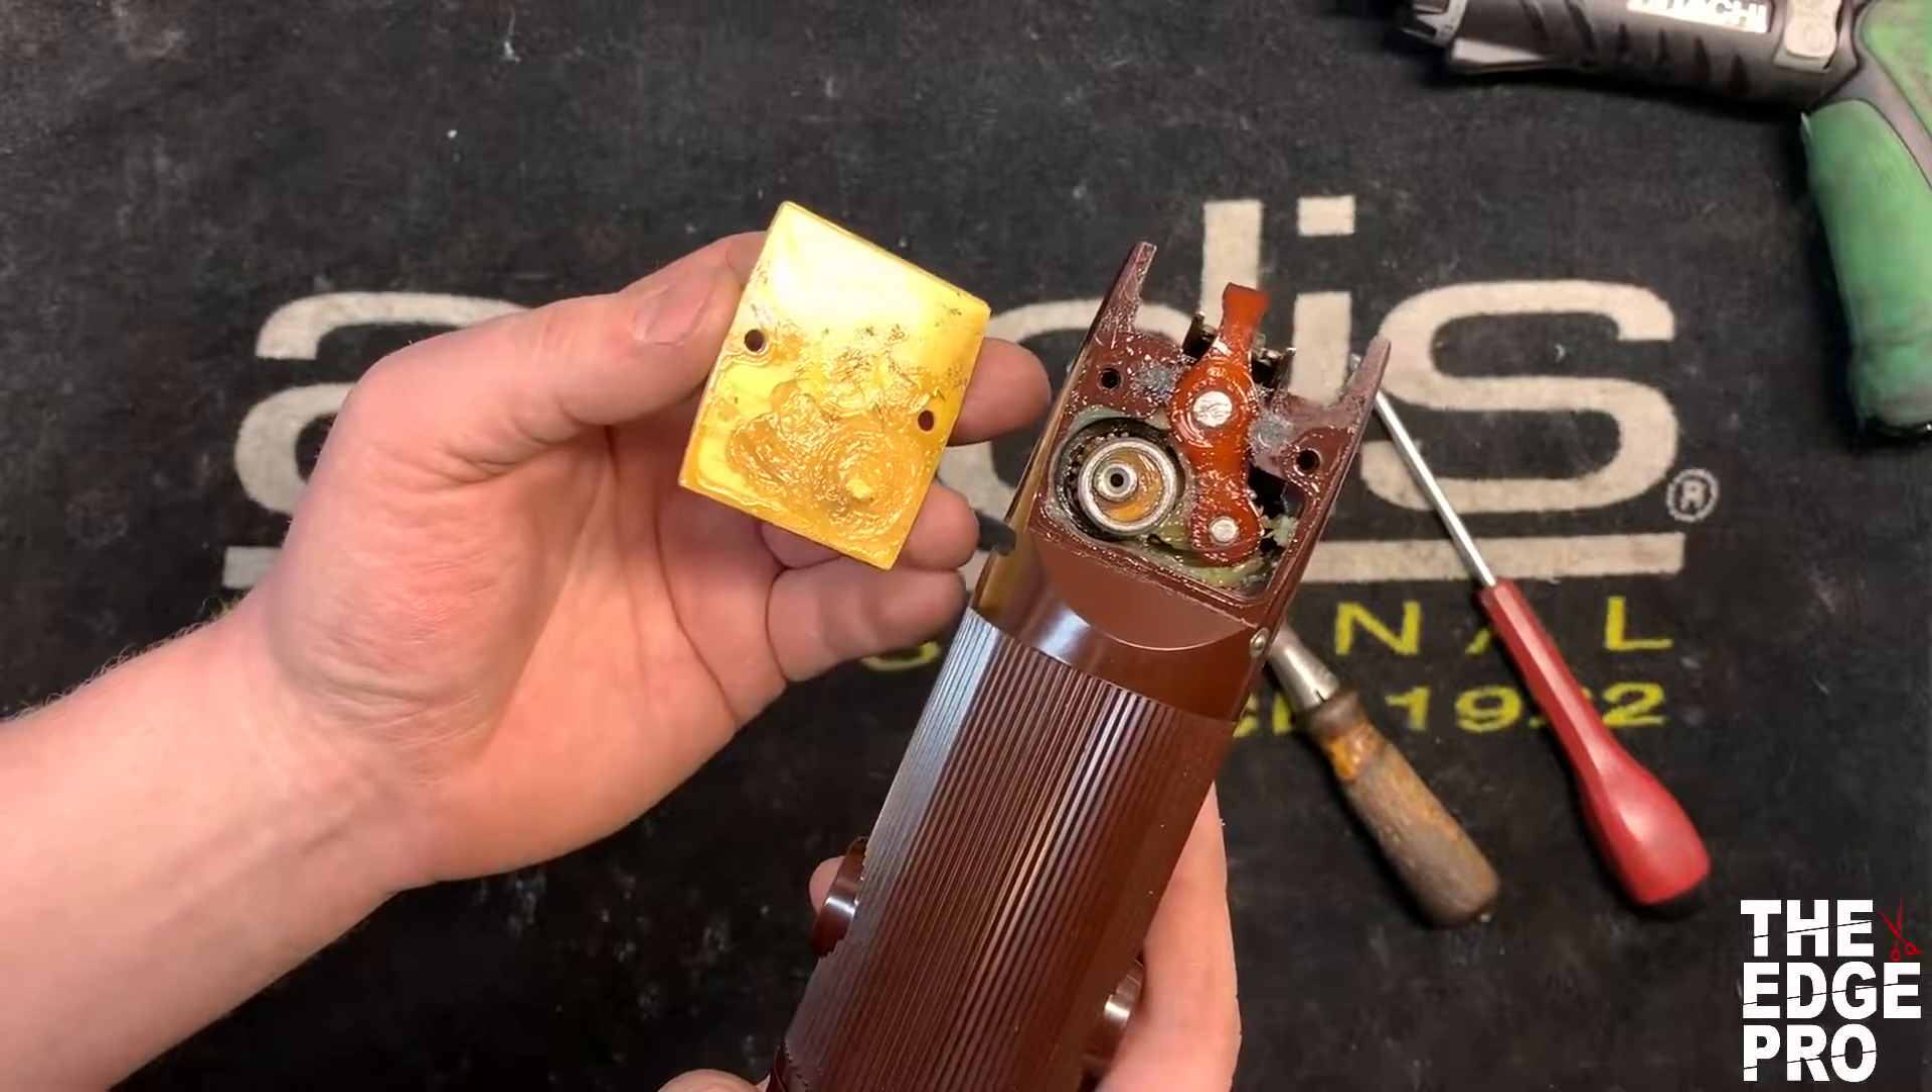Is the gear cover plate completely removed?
Yes.